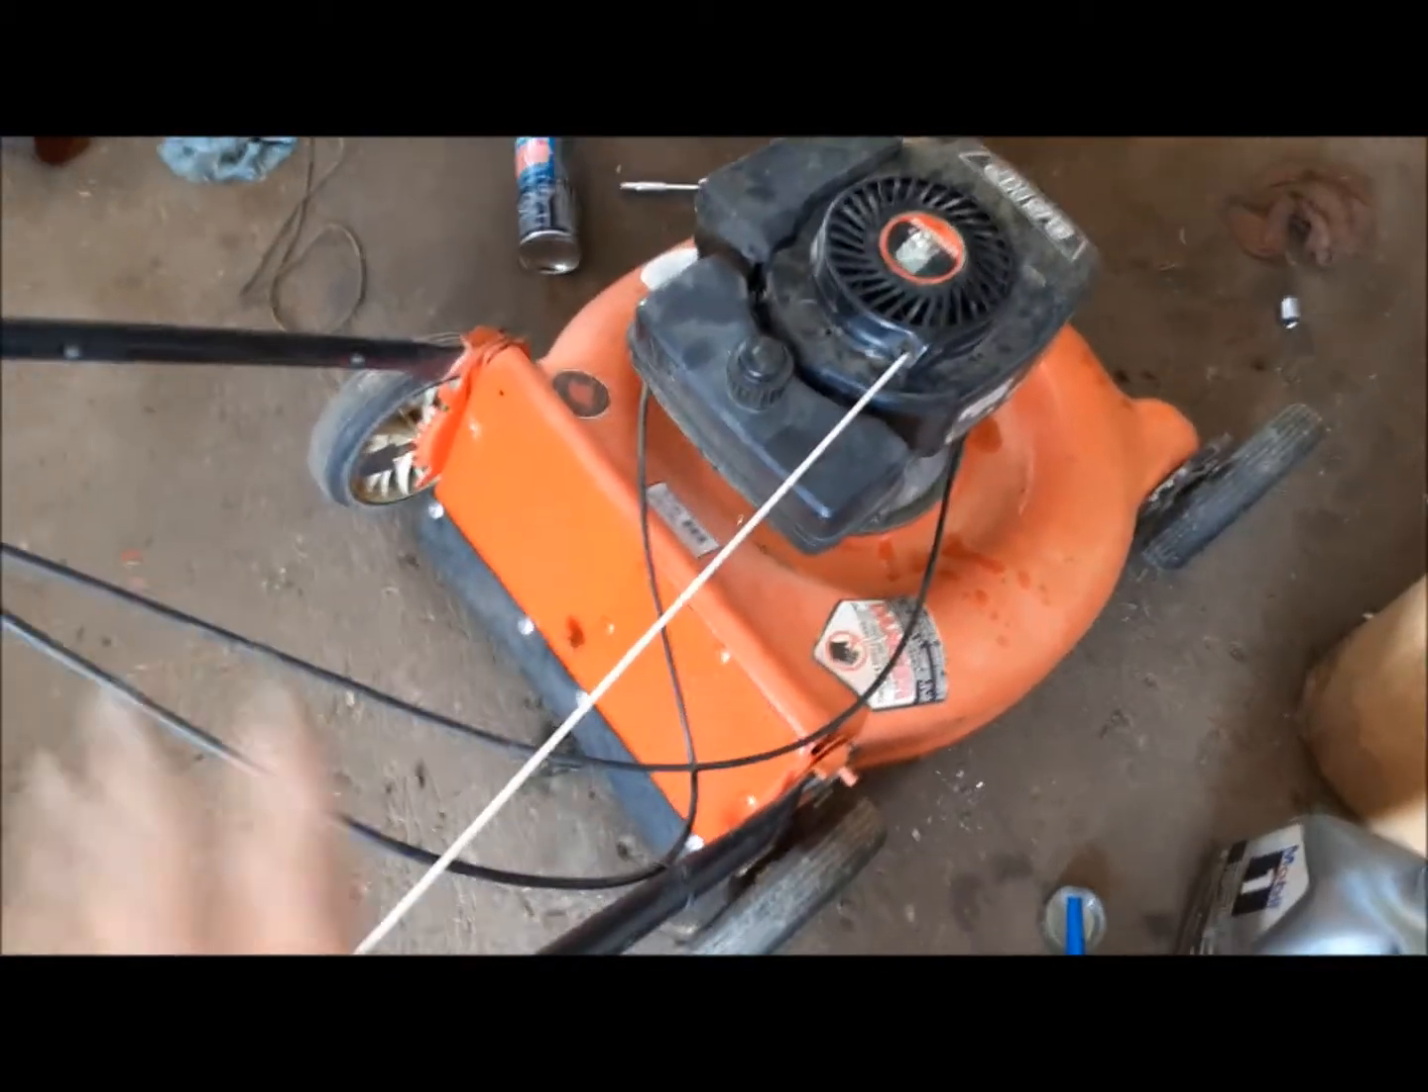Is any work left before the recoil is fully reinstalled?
No.